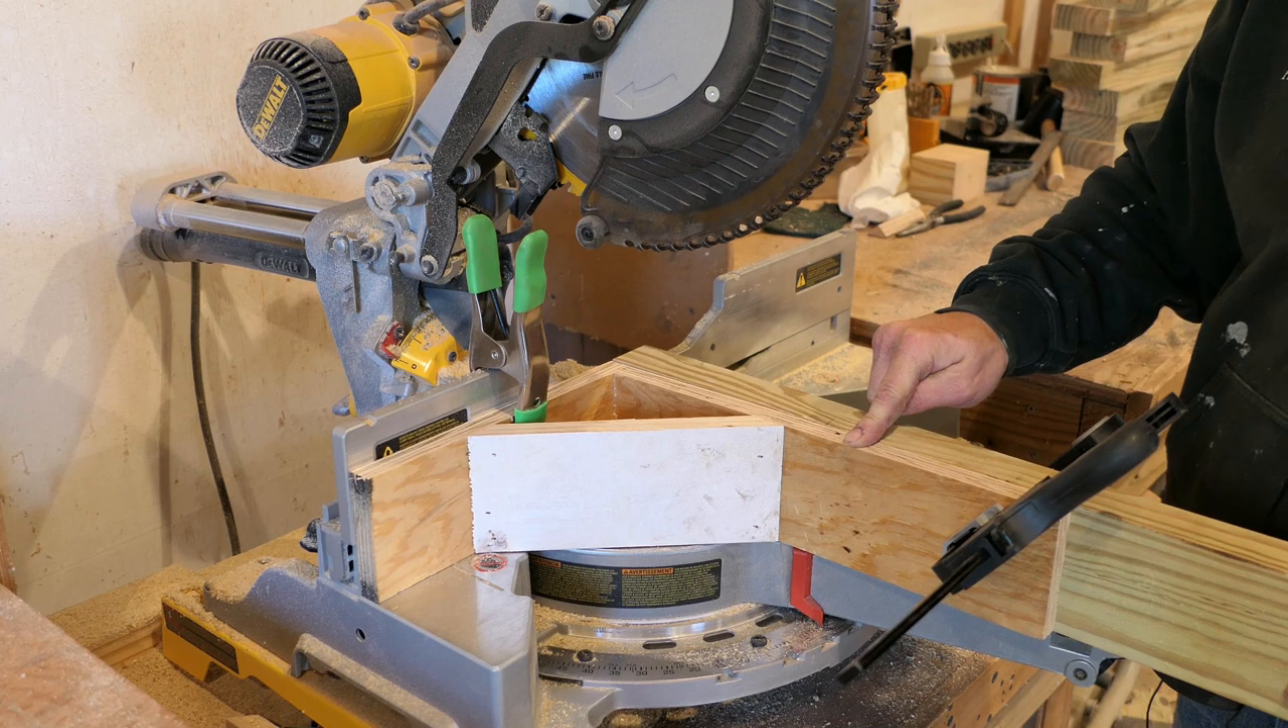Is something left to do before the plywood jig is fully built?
No.